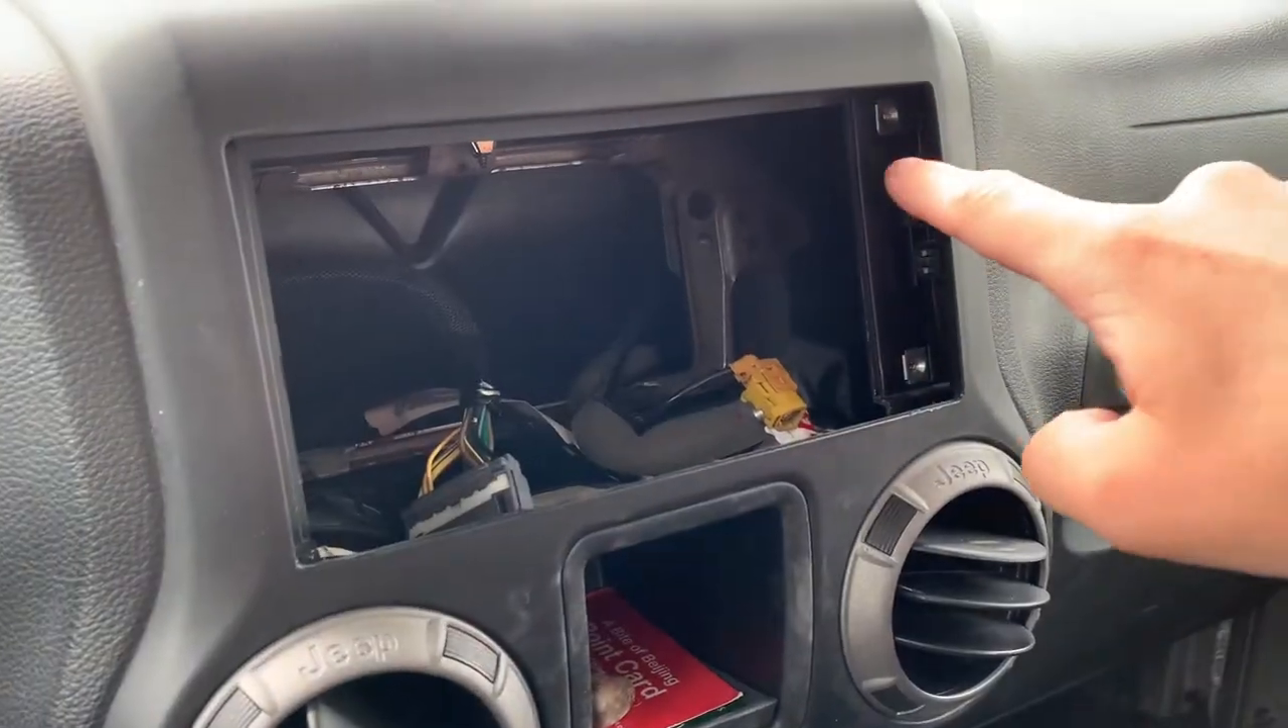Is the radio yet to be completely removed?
No.